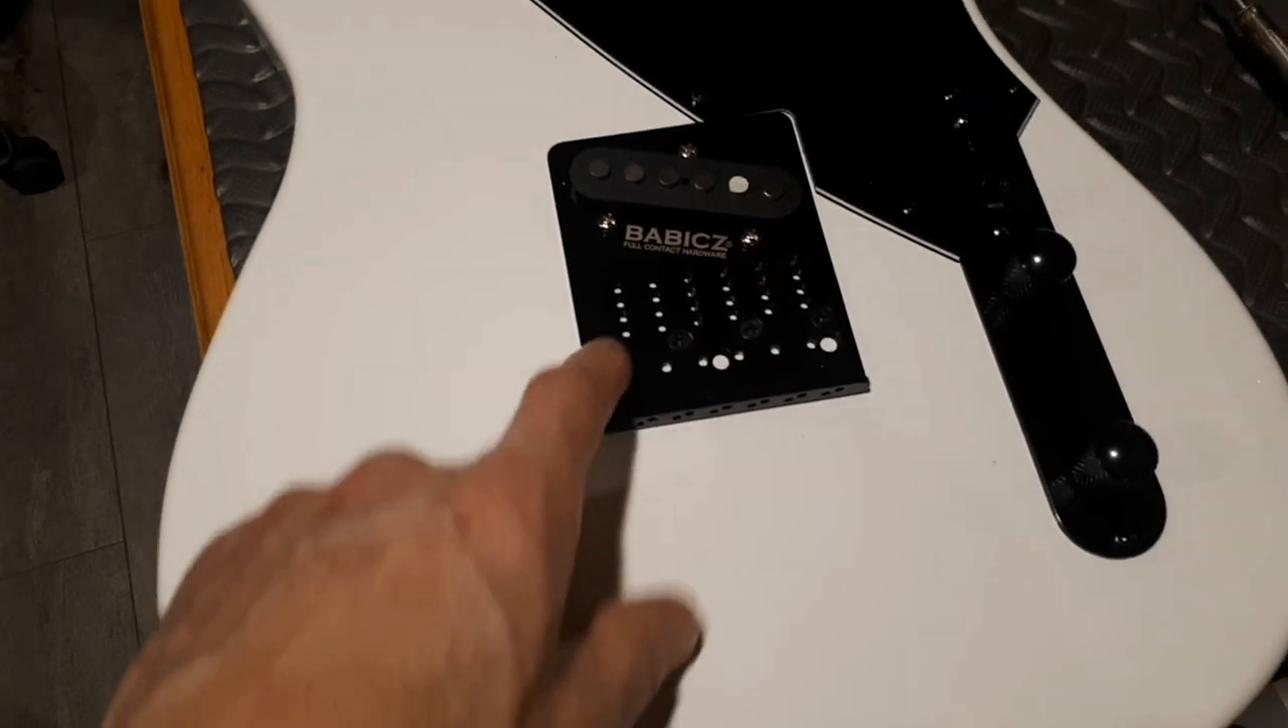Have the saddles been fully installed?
No.